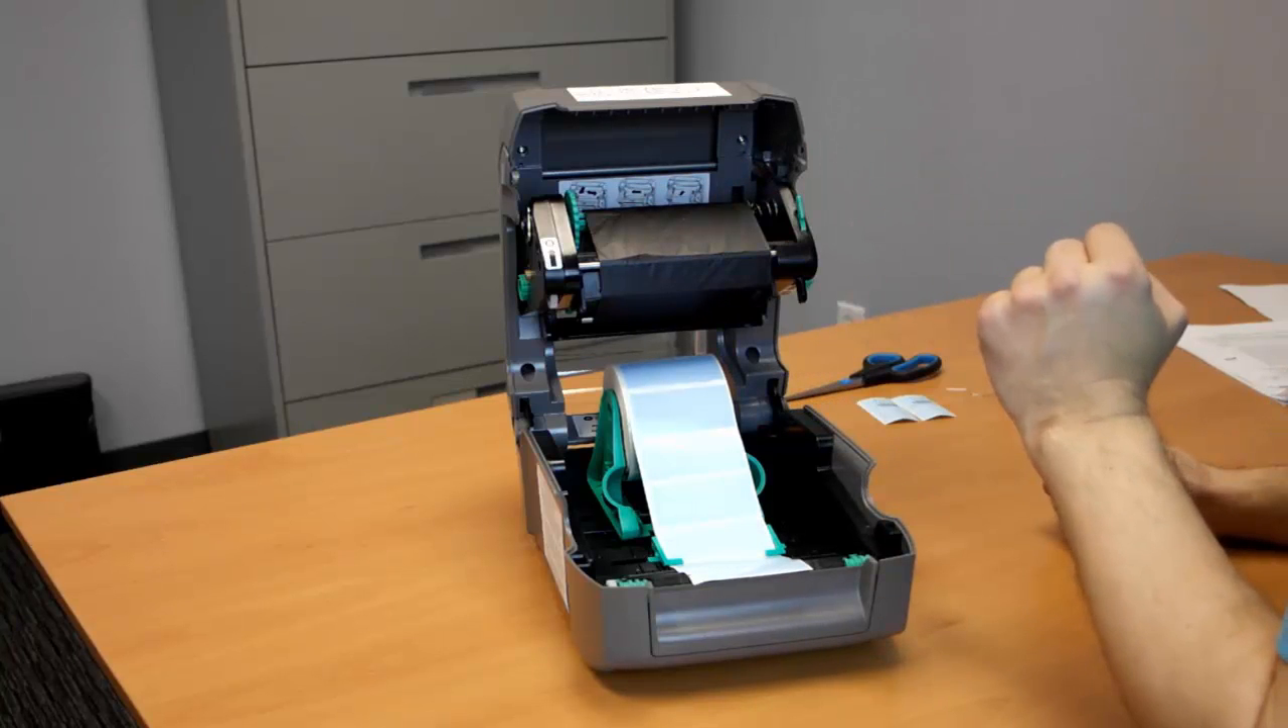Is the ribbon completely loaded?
Yes.